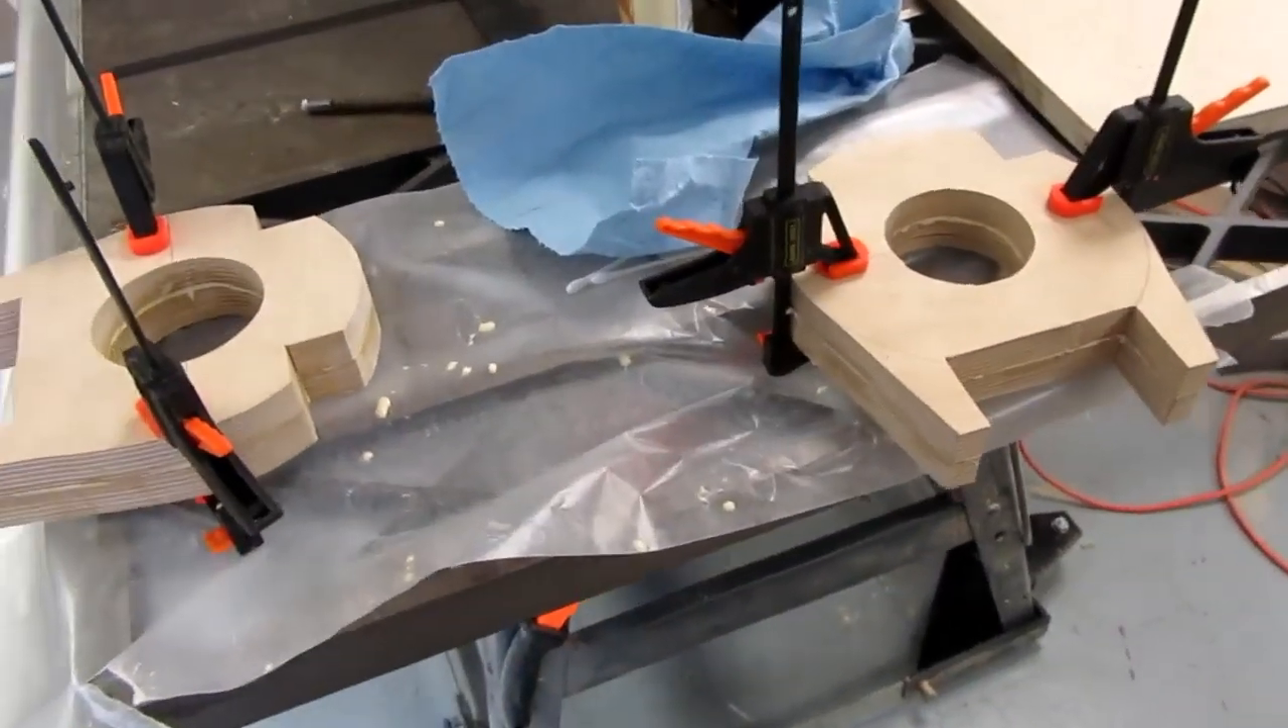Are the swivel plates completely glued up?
Yes.